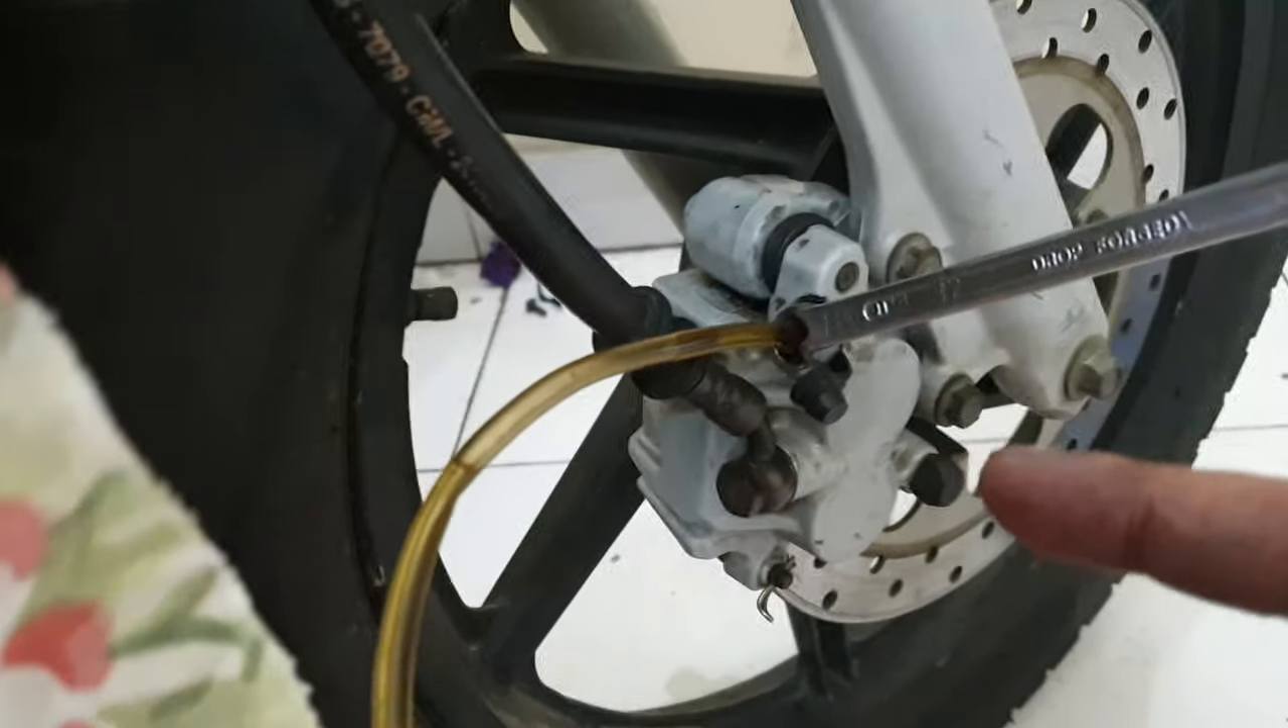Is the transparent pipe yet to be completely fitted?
No.